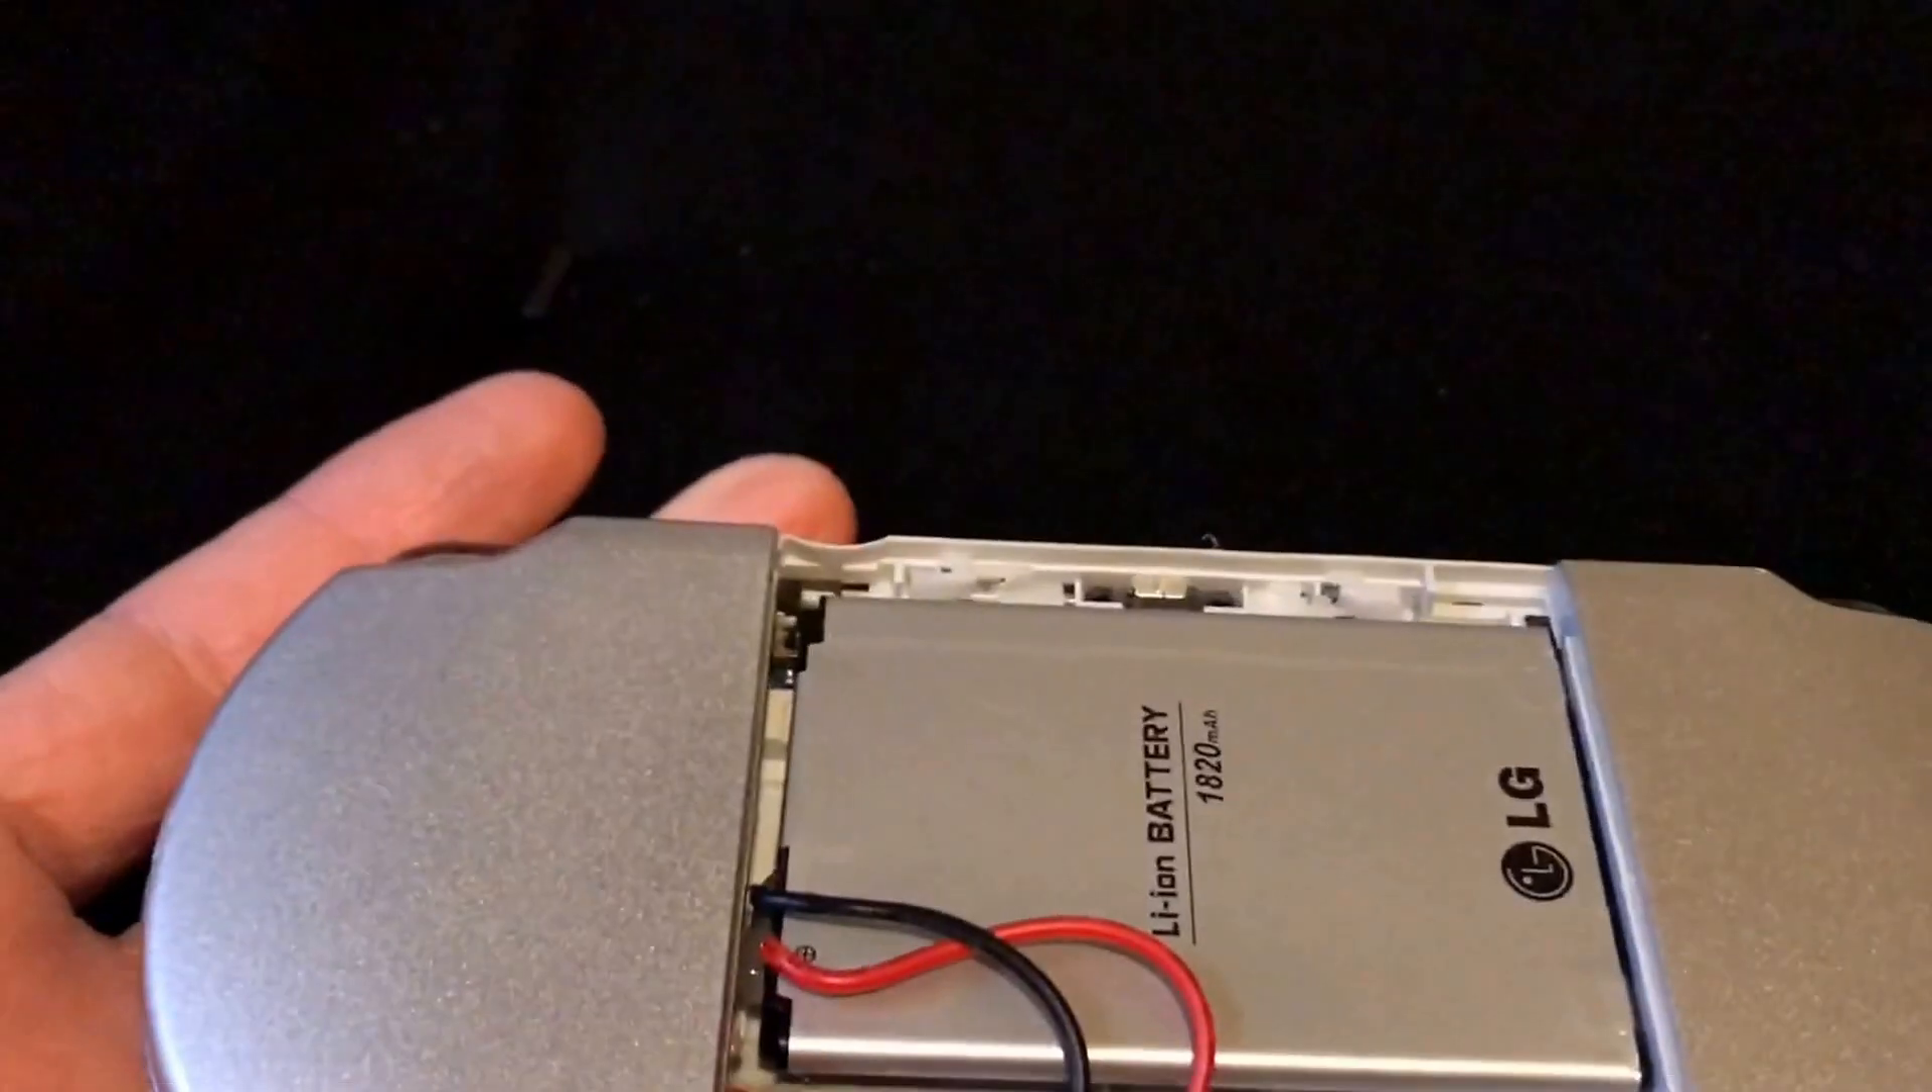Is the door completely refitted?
No.